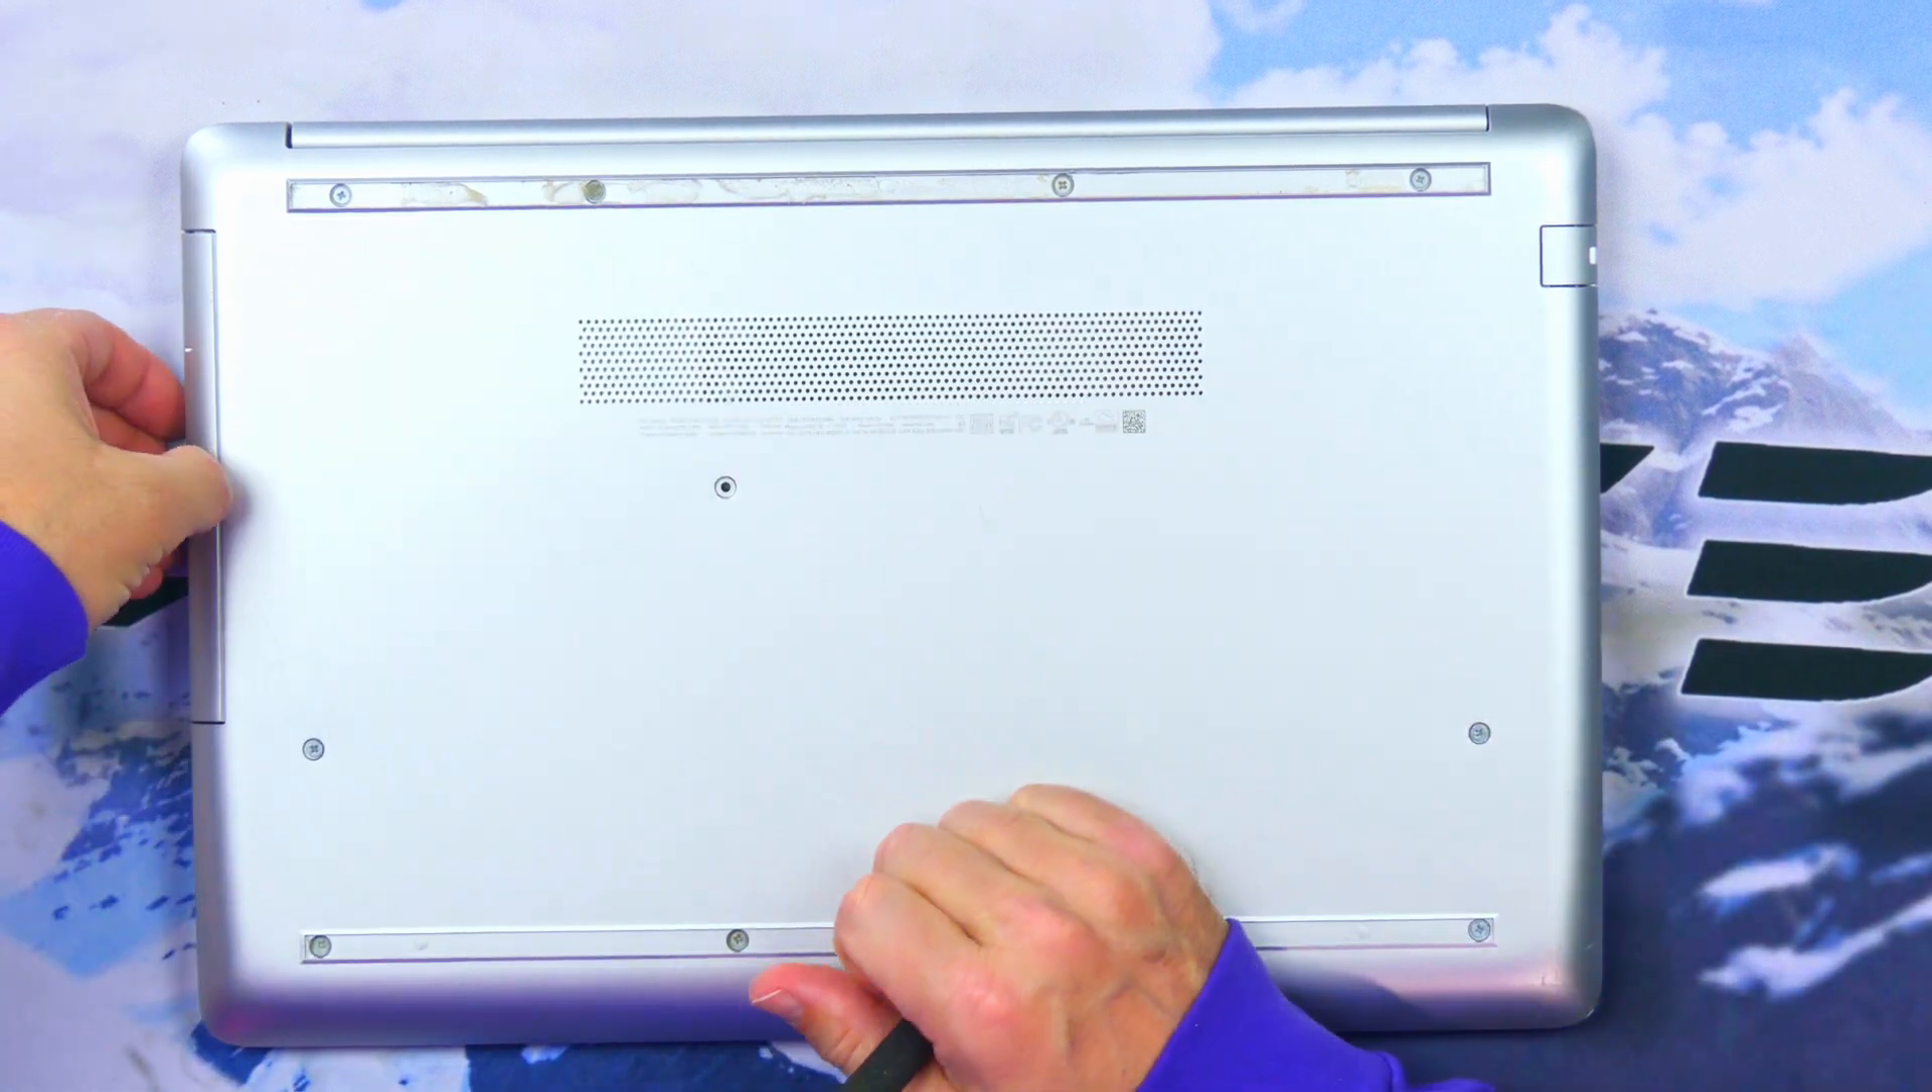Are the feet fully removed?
Yes.